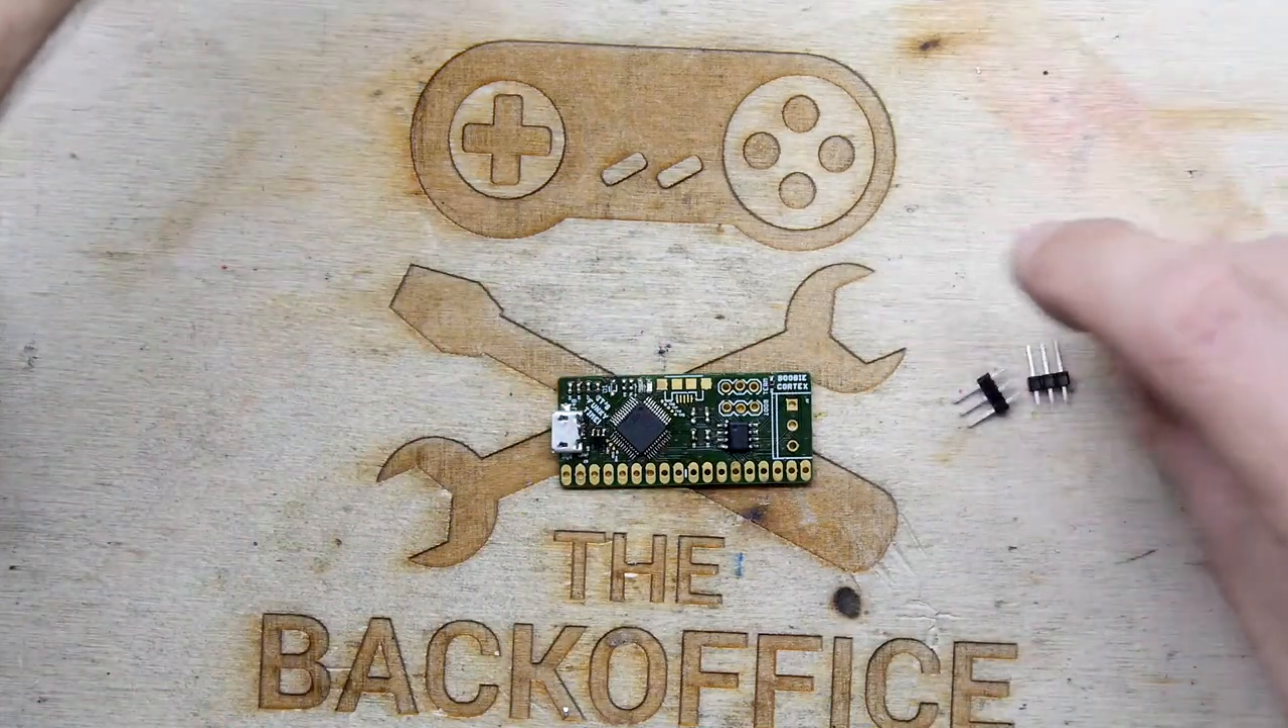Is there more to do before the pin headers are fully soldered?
Yes.